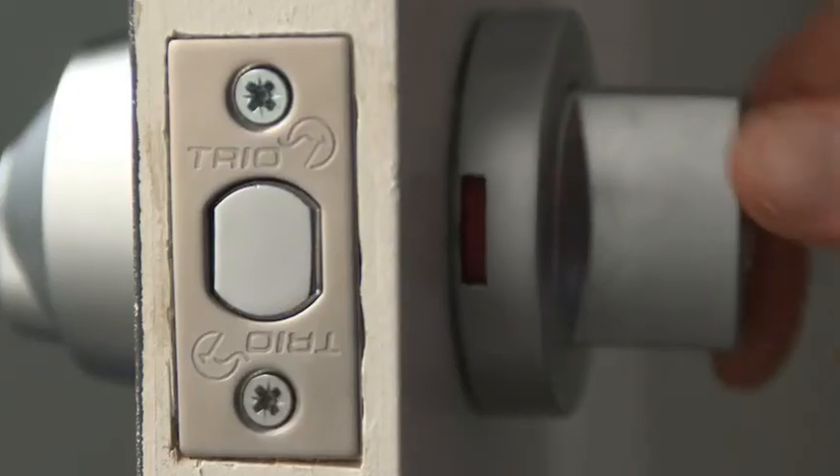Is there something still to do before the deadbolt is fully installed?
No.